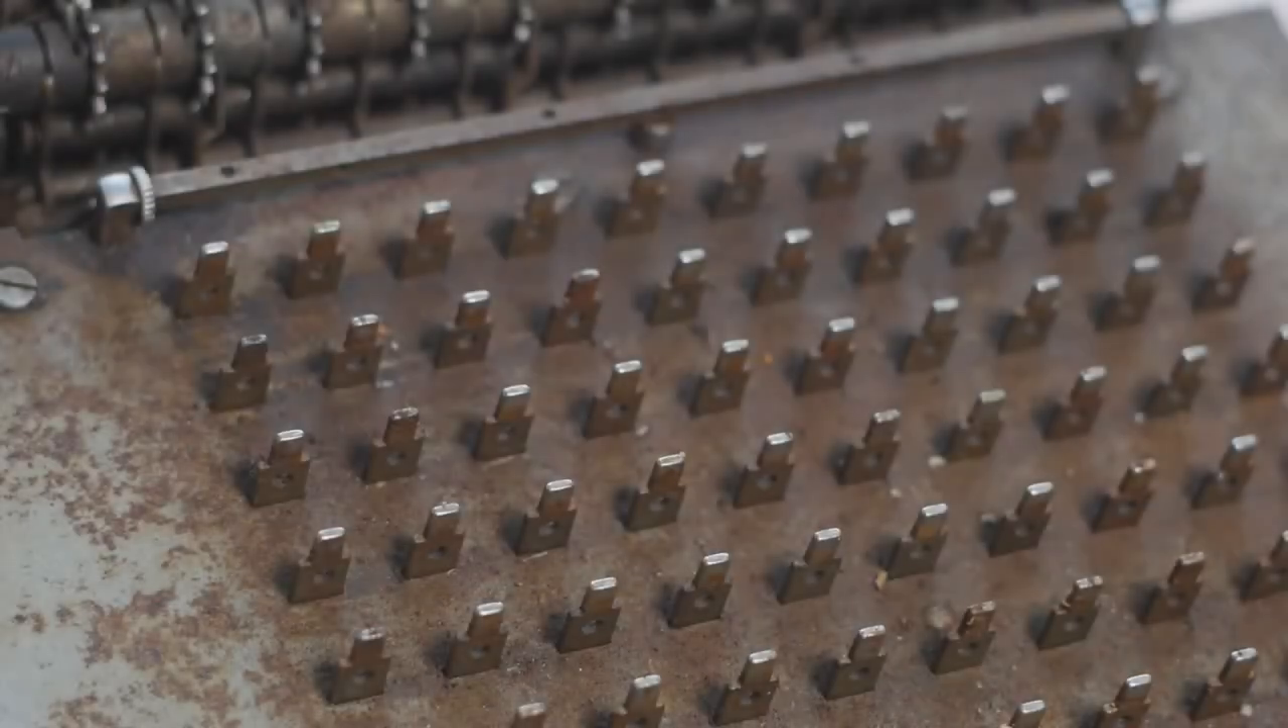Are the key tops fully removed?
Yes.